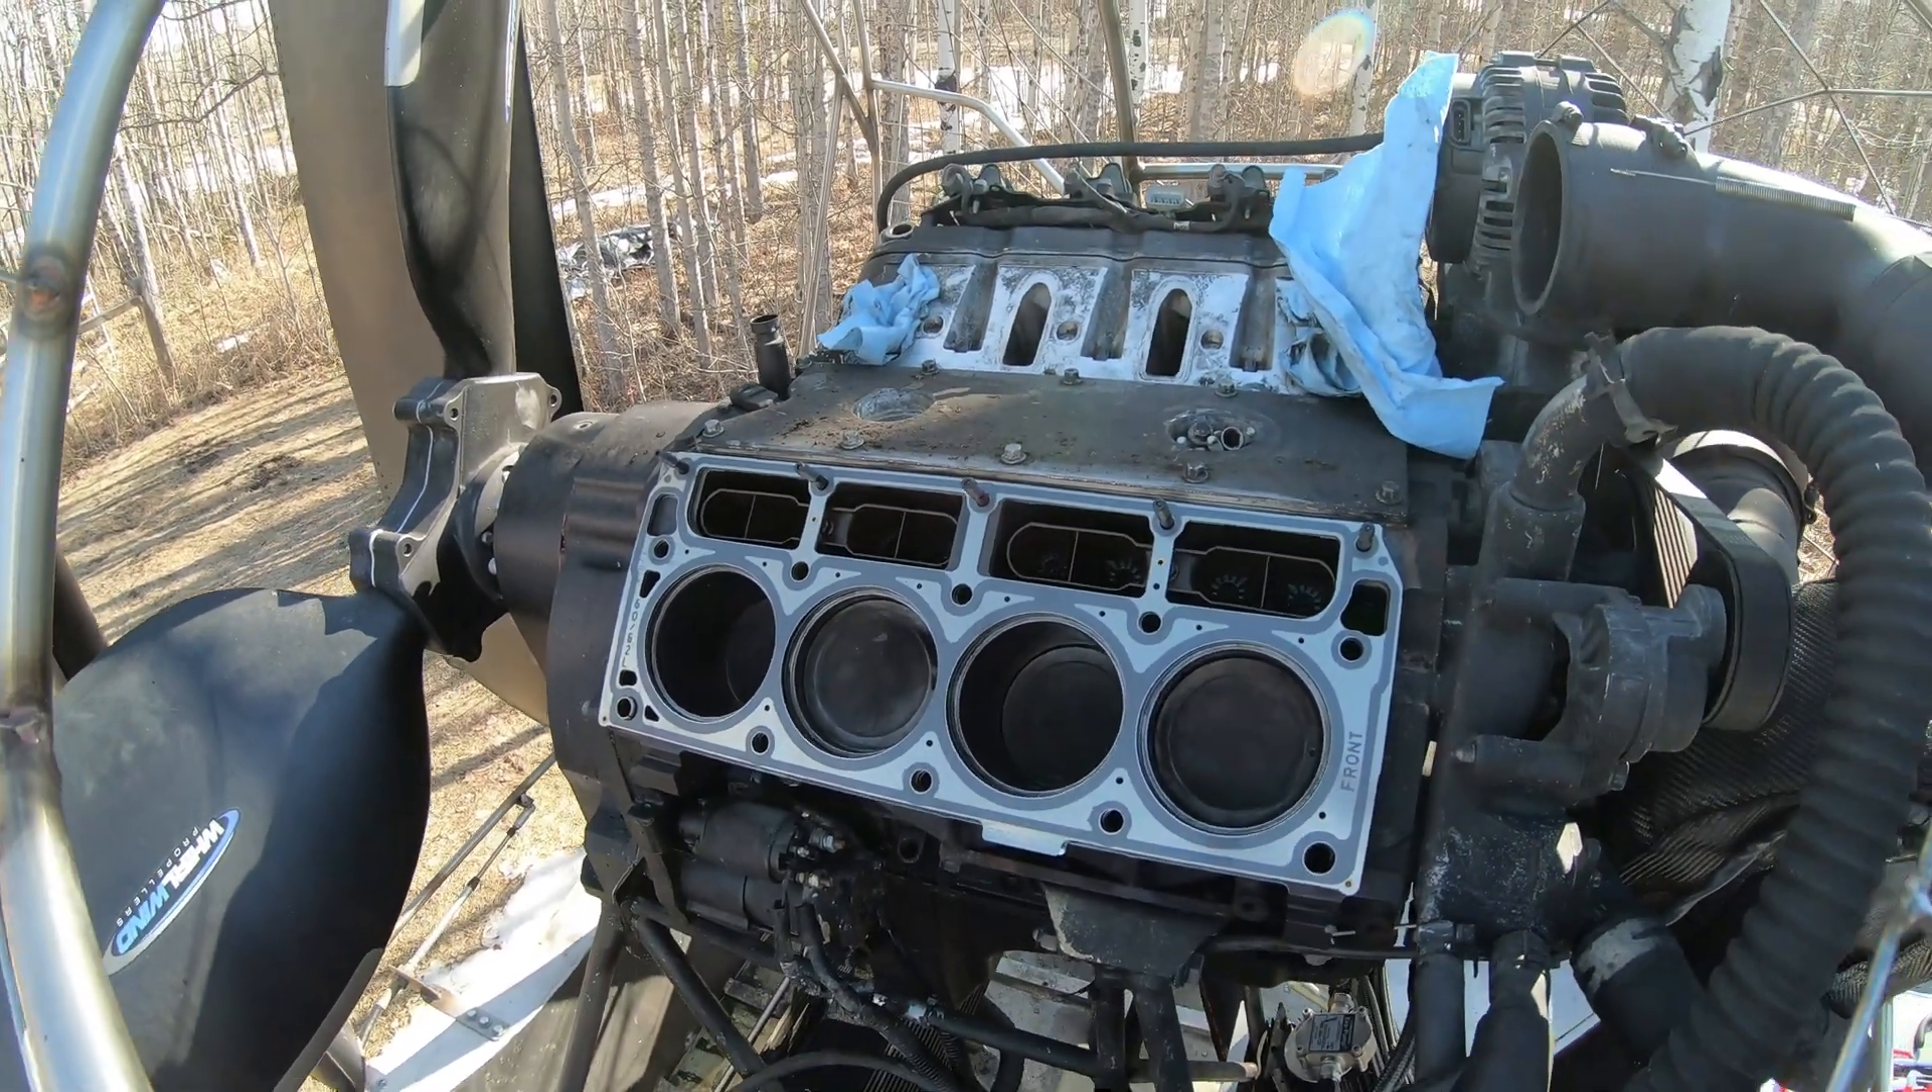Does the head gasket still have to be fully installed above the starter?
No.